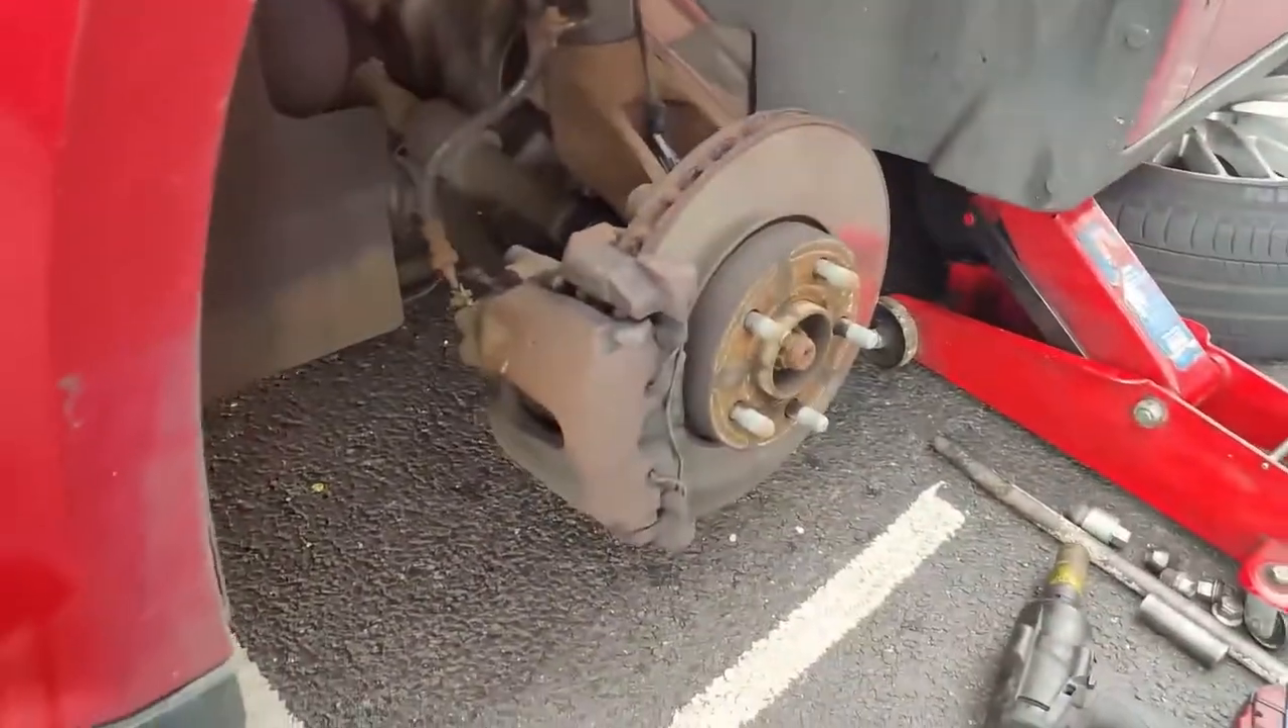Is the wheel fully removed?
Yes.